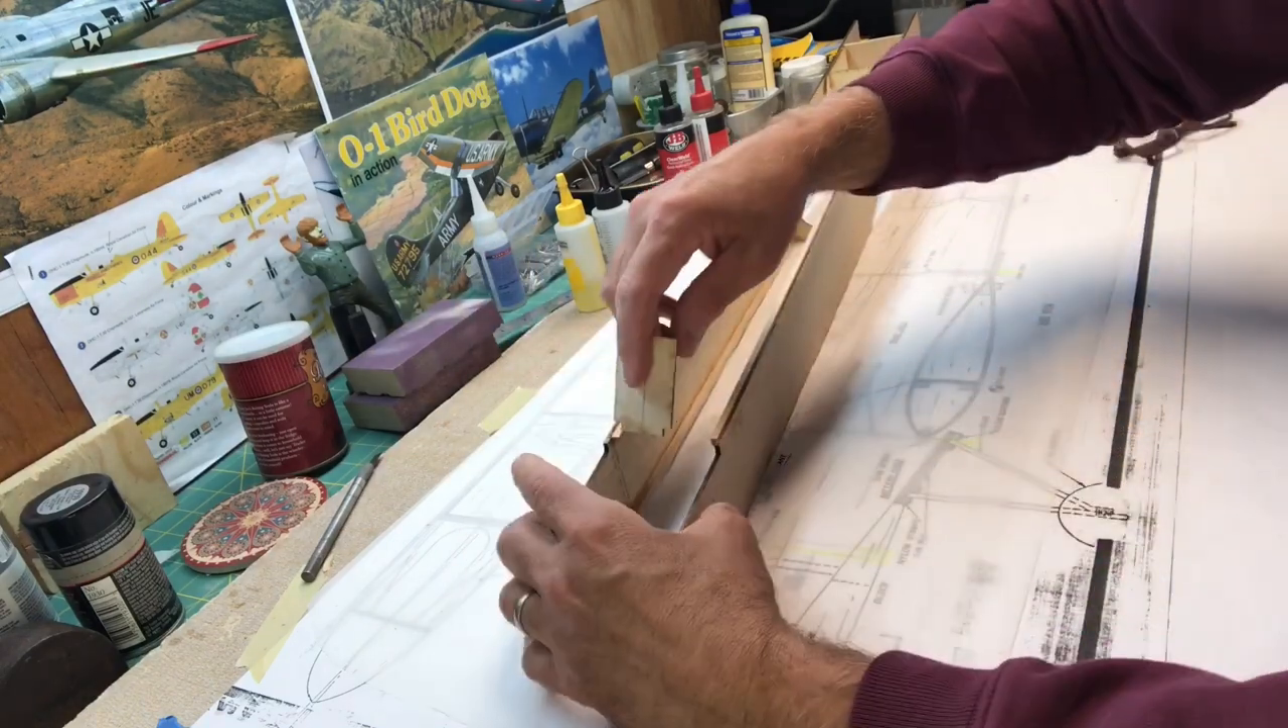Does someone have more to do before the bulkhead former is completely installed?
Yes.